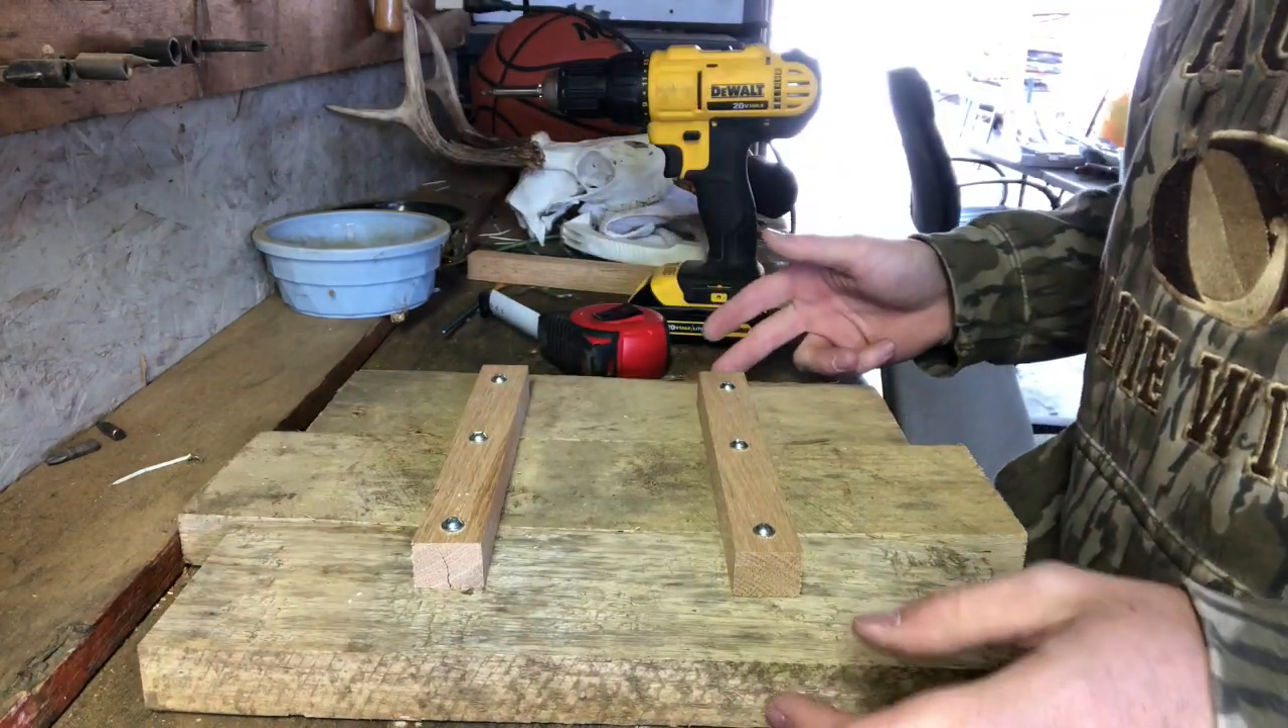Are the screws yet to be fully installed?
No.